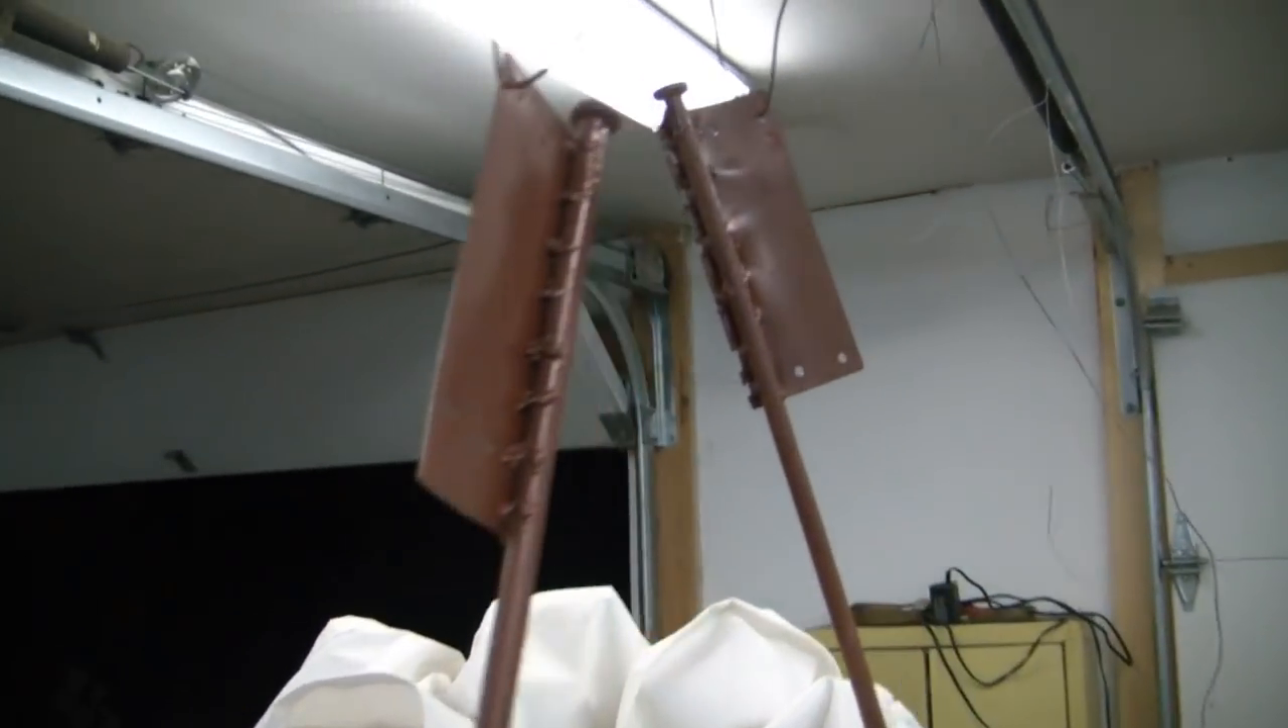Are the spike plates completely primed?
Yes.